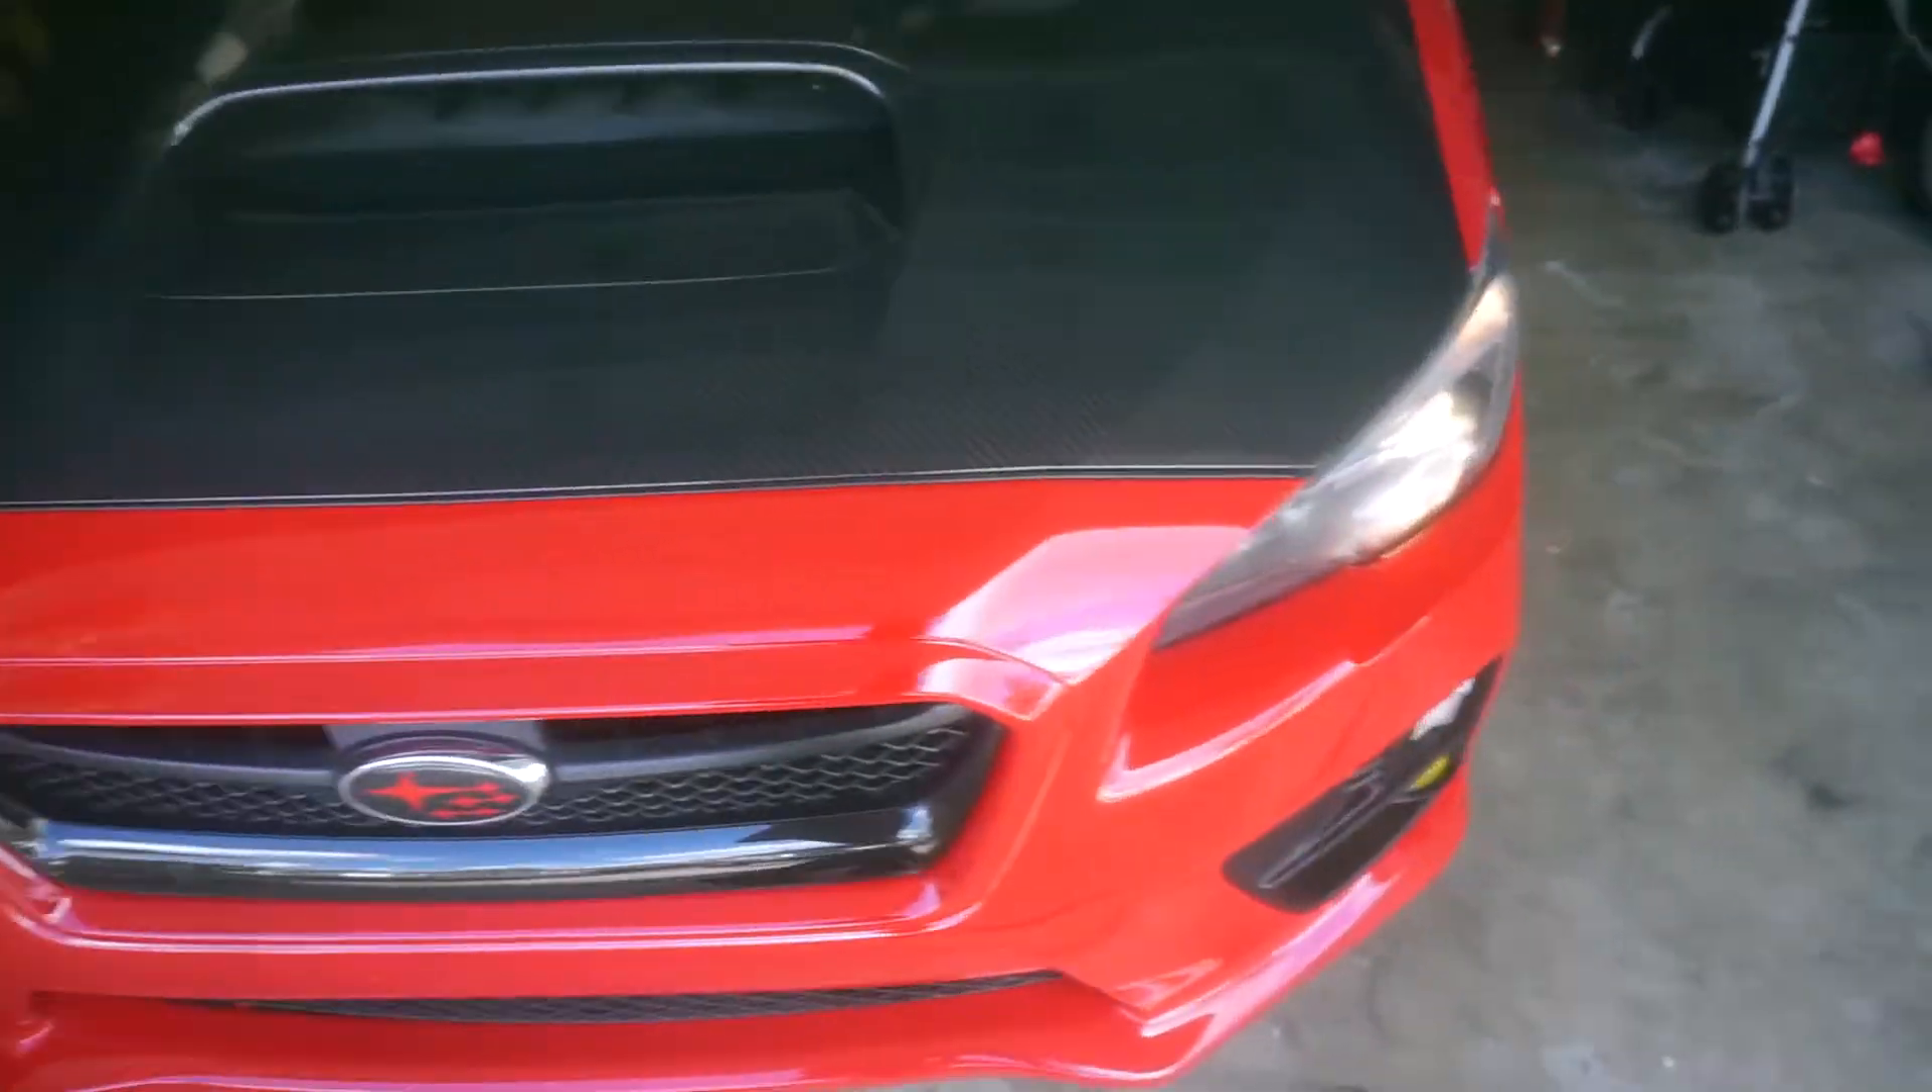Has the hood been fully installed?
Yes.